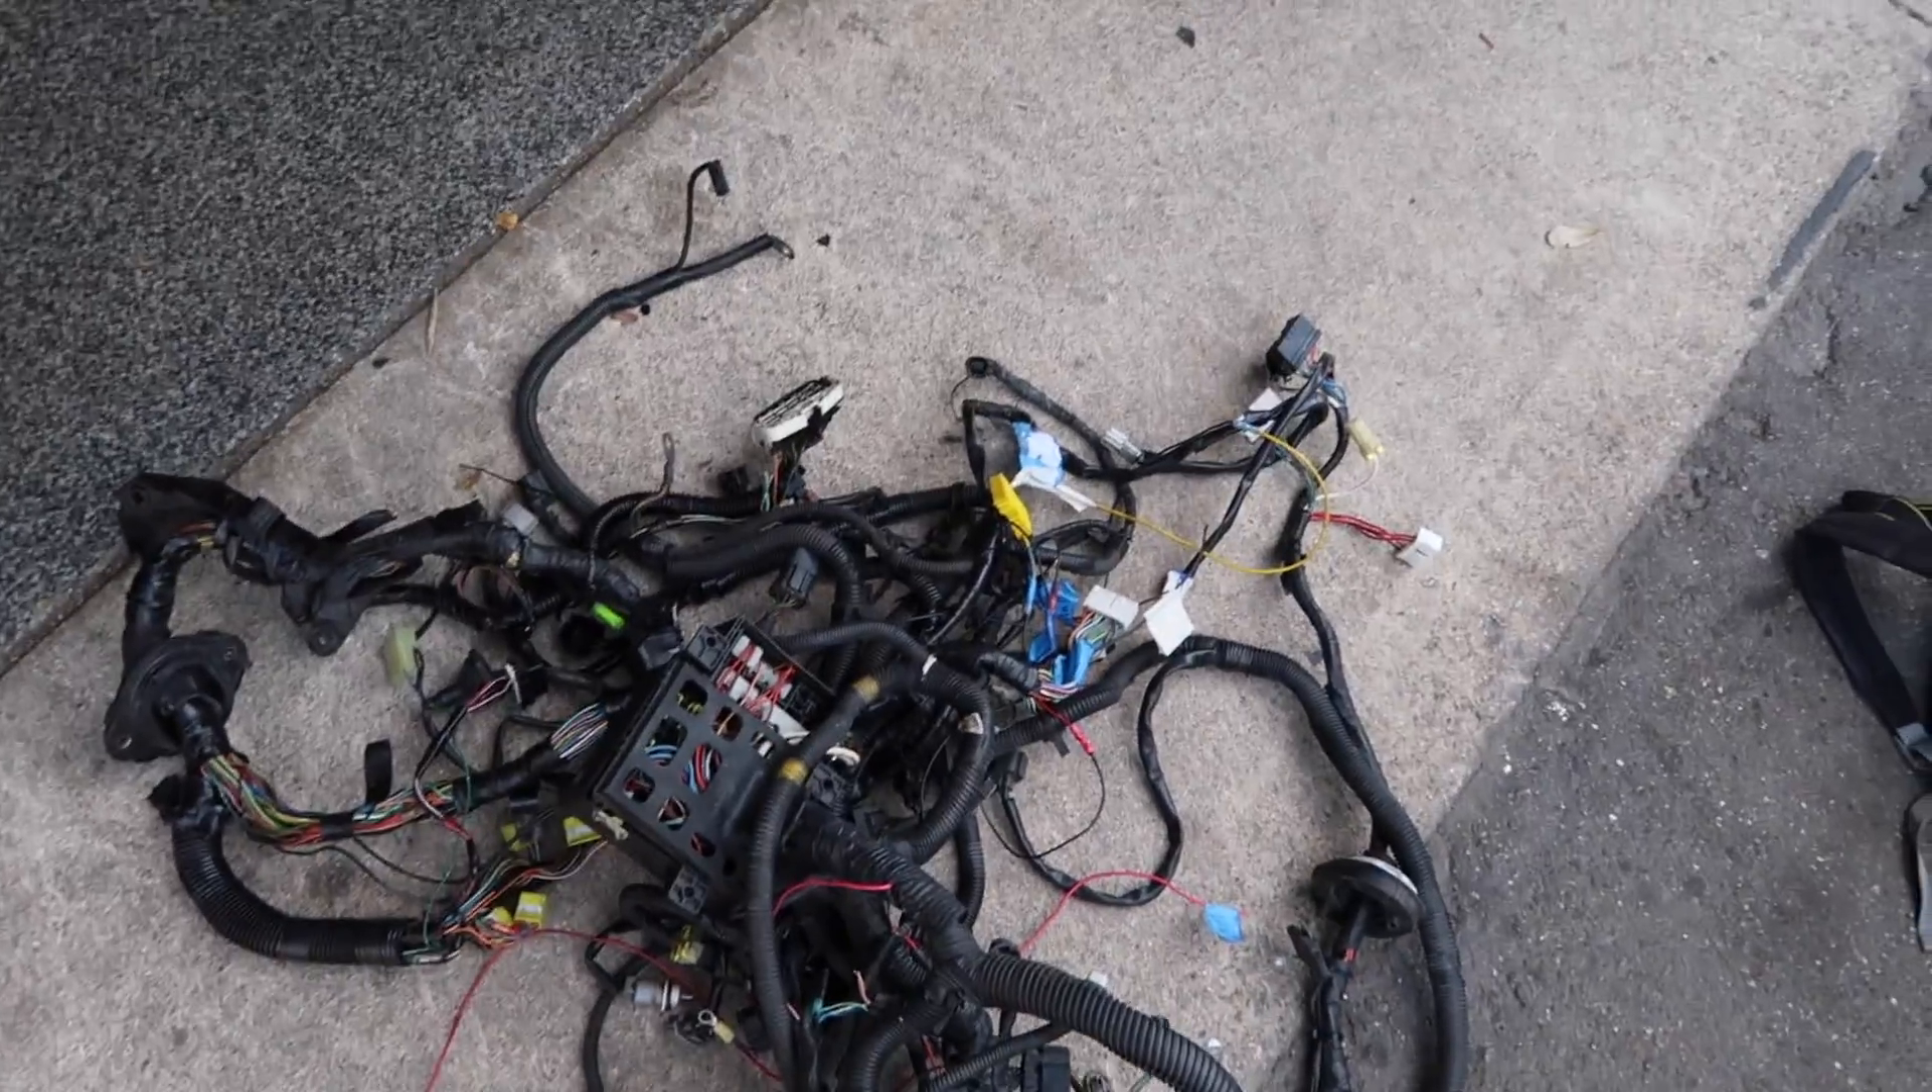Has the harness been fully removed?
Yes.